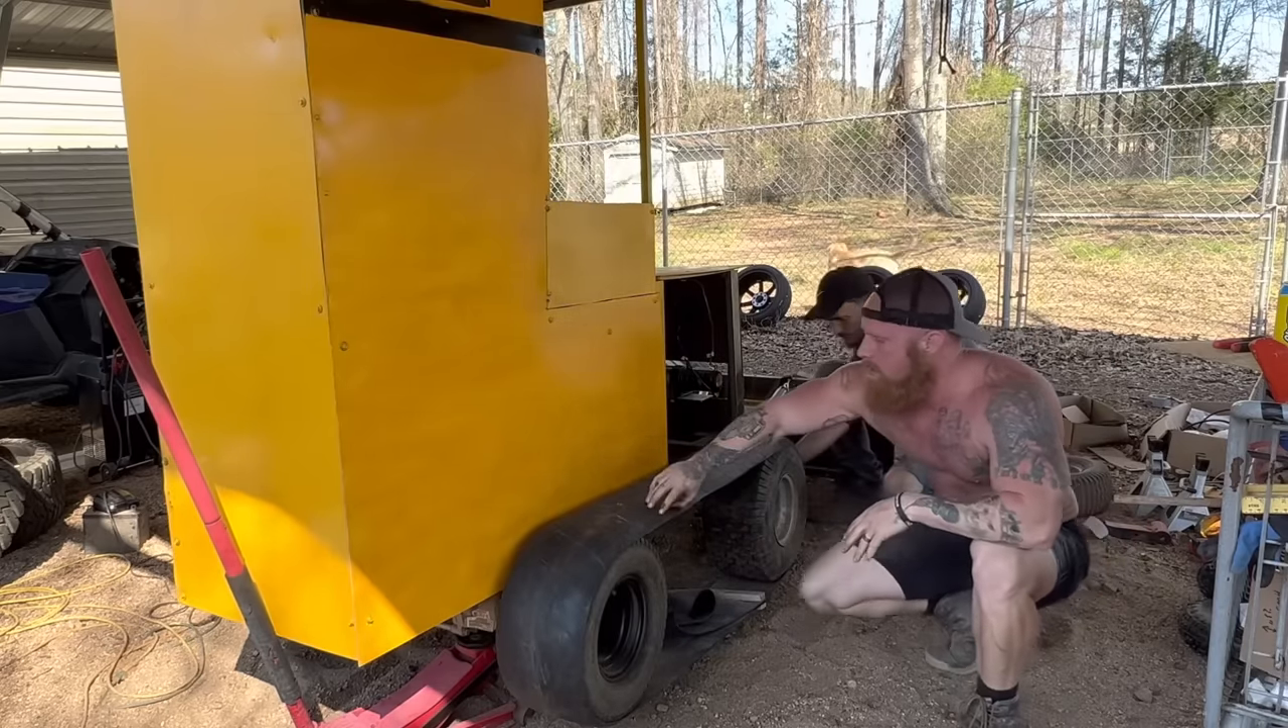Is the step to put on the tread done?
No.